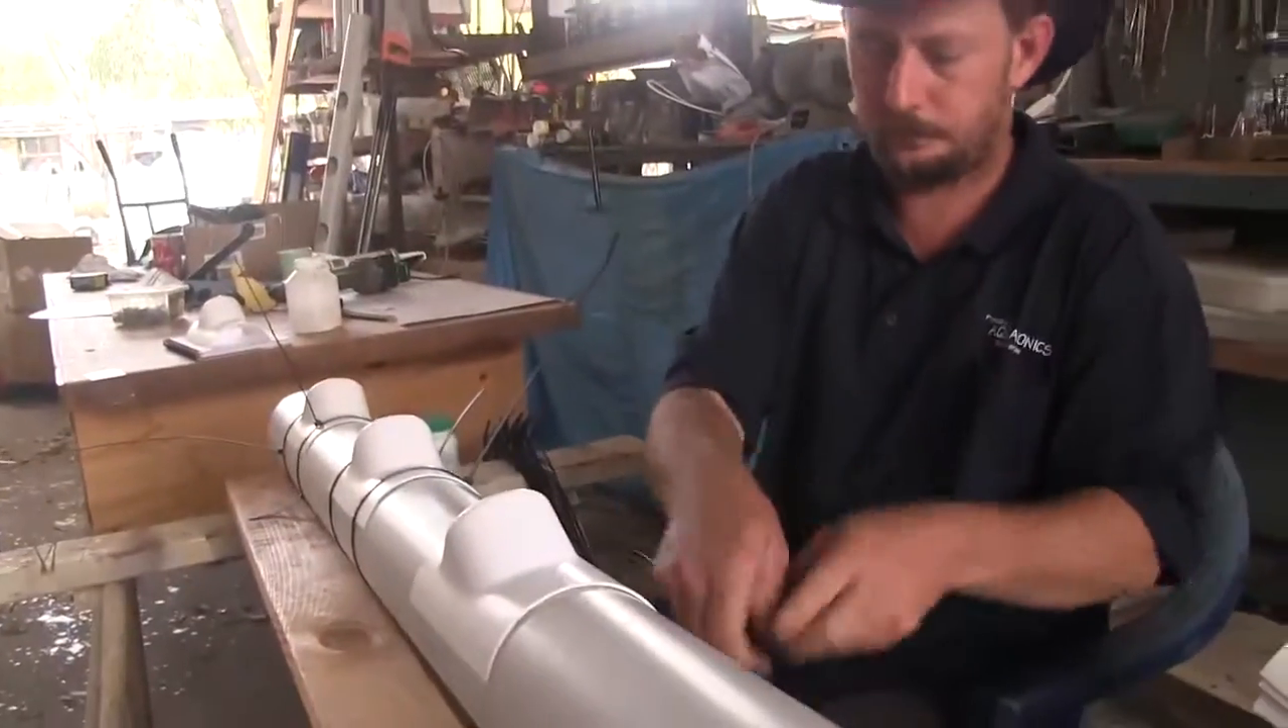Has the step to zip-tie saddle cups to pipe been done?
No.